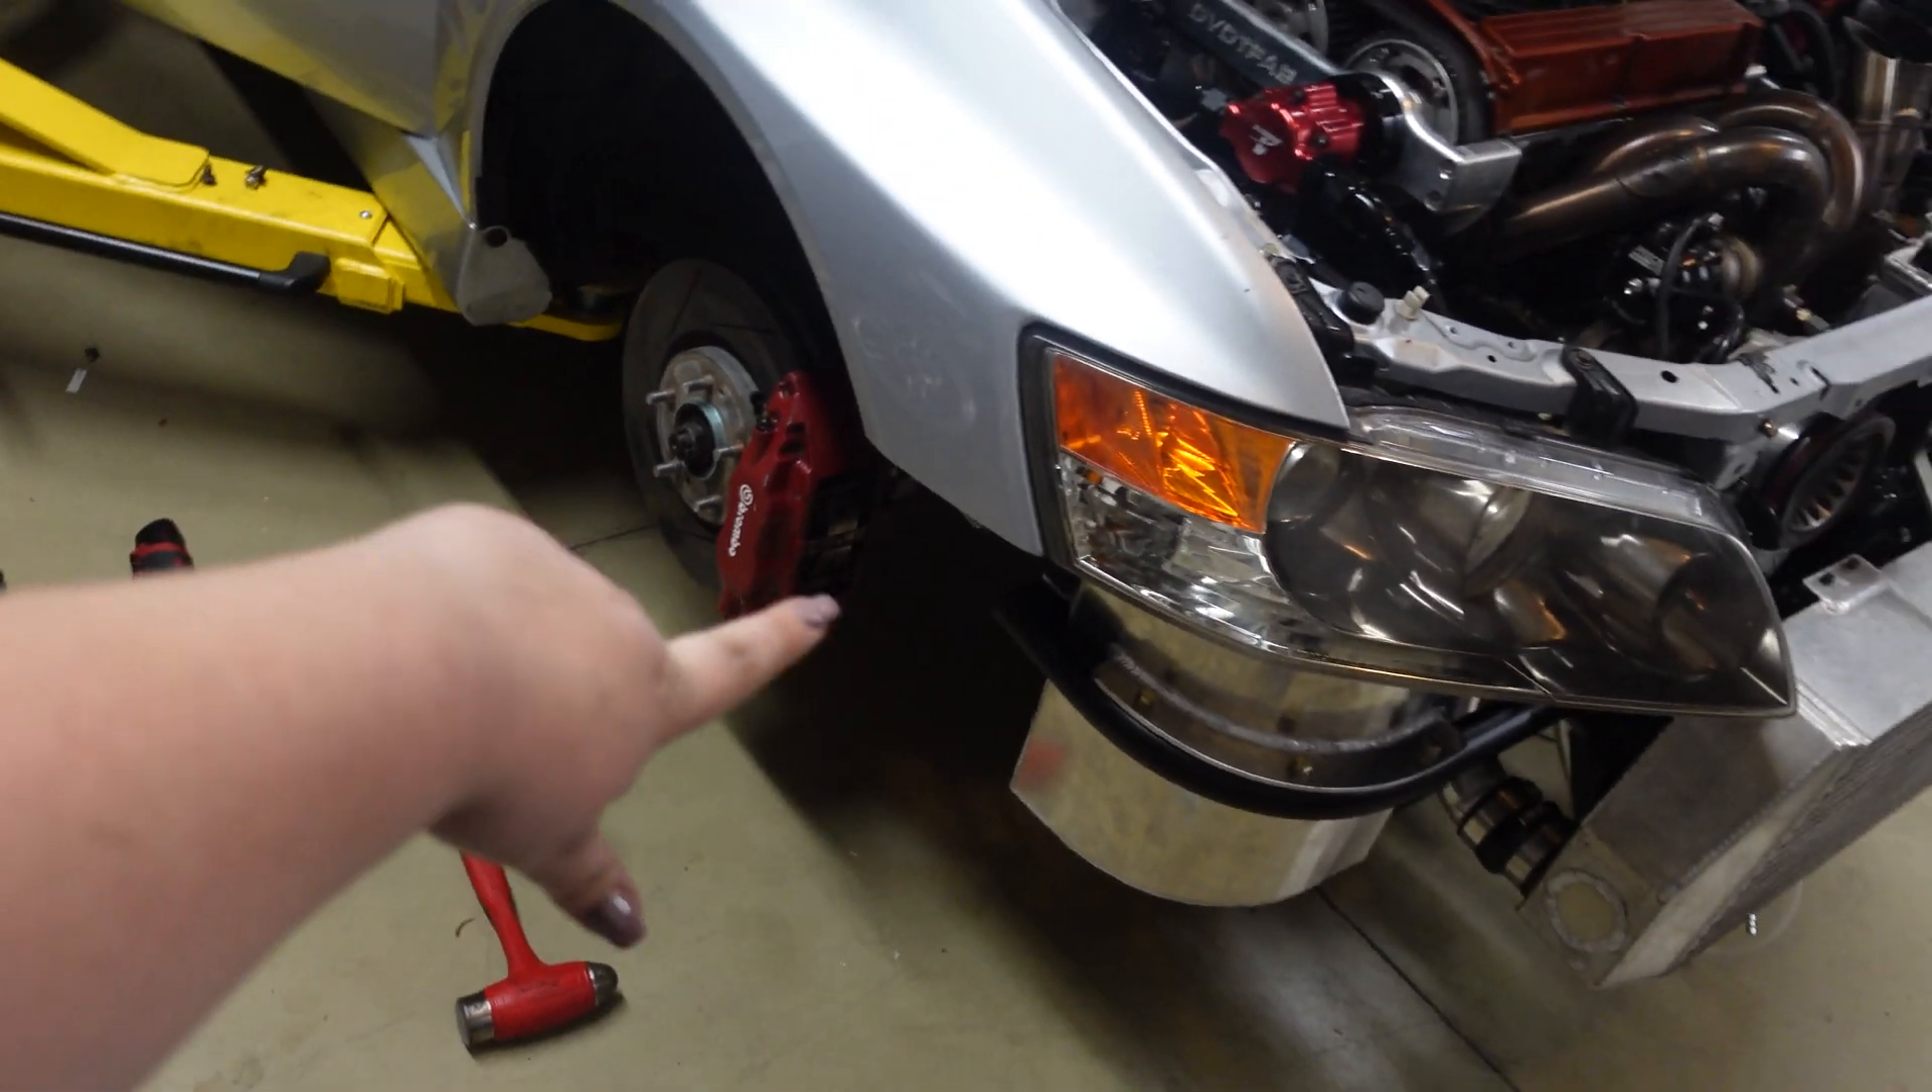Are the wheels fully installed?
No.